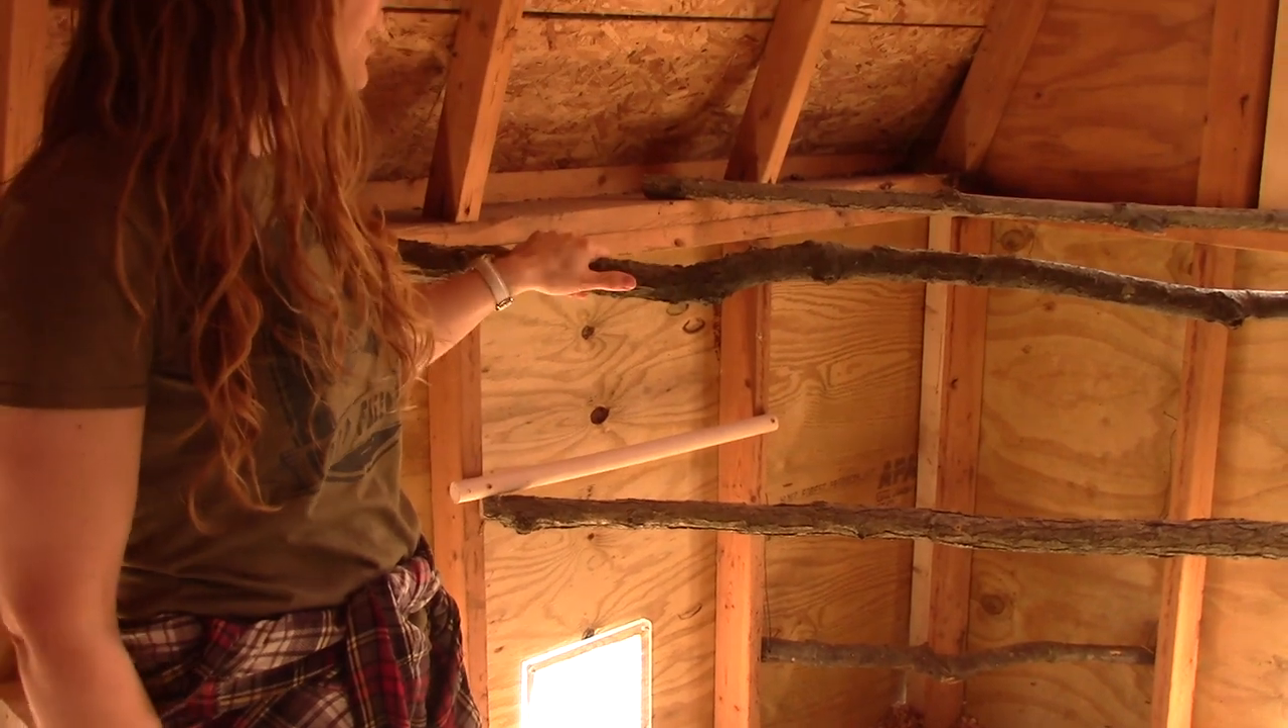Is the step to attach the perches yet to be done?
No.